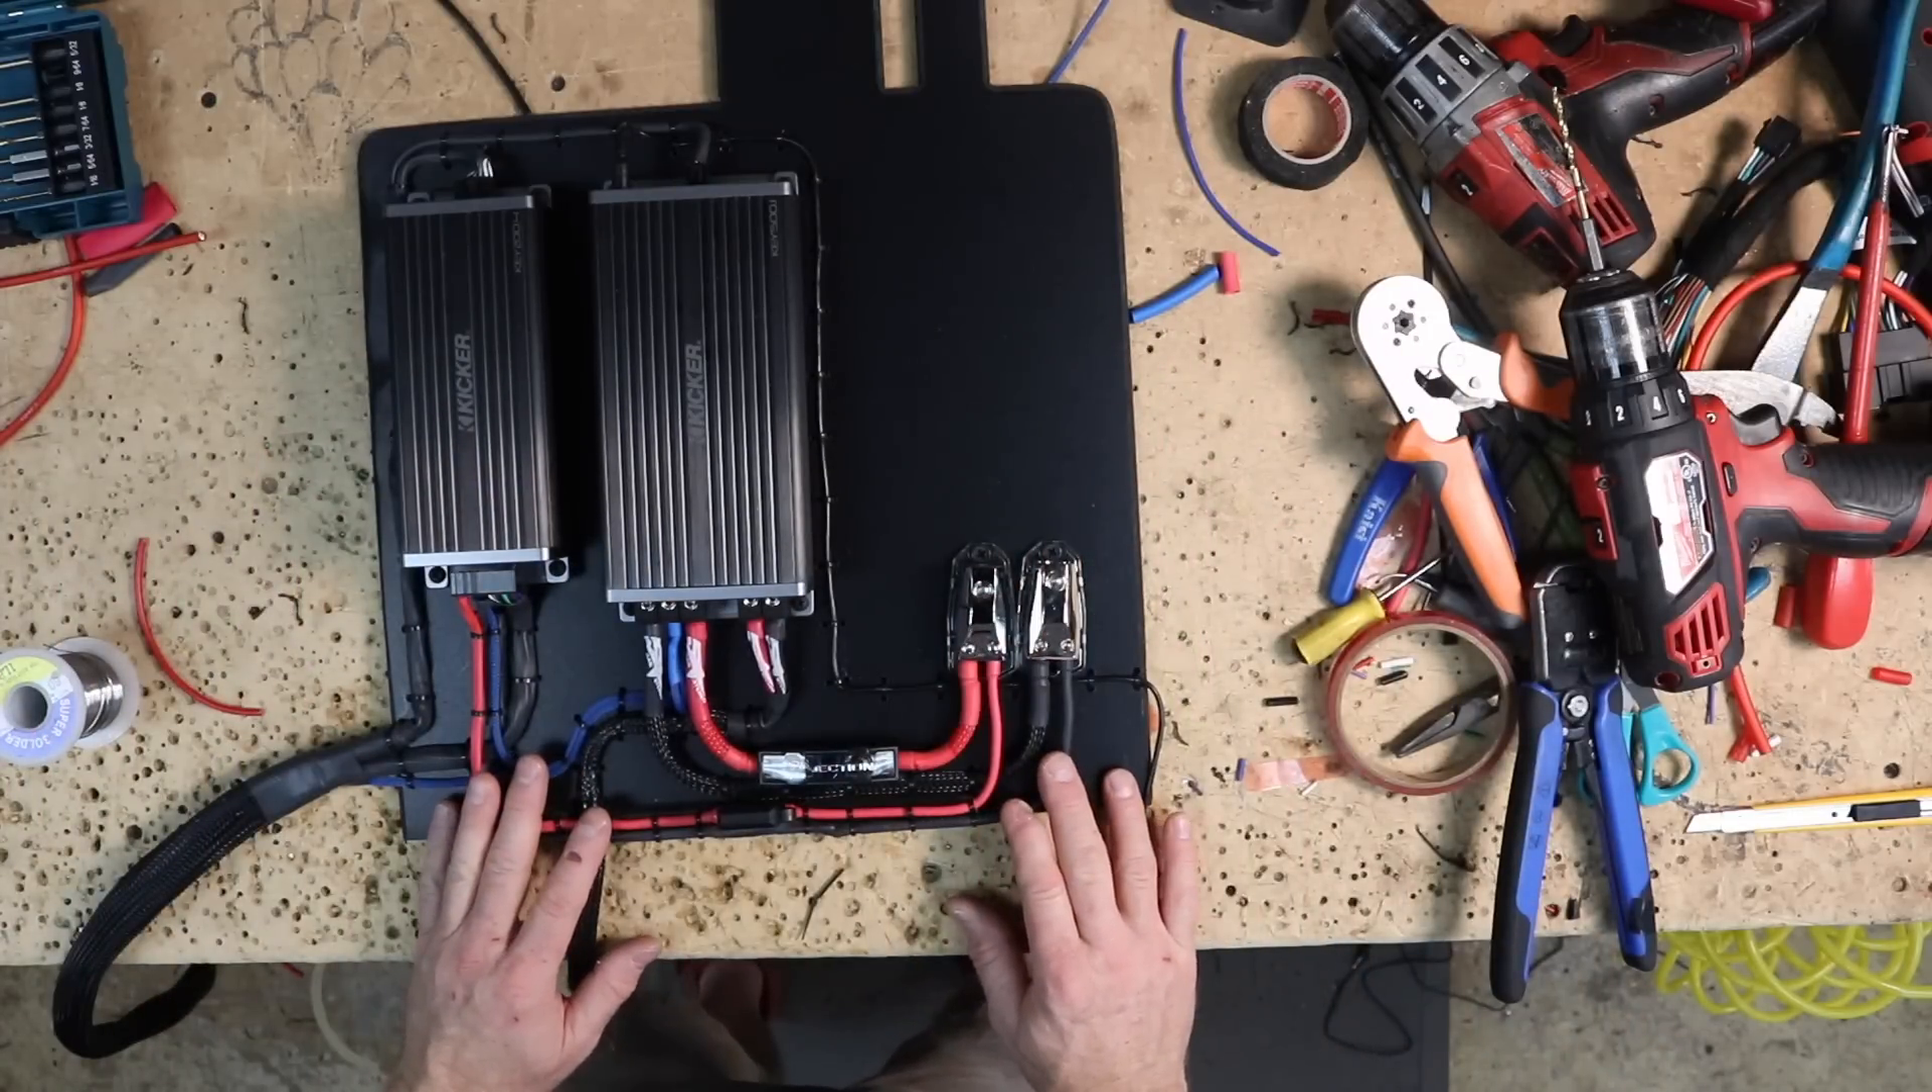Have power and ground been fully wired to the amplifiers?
Yes.